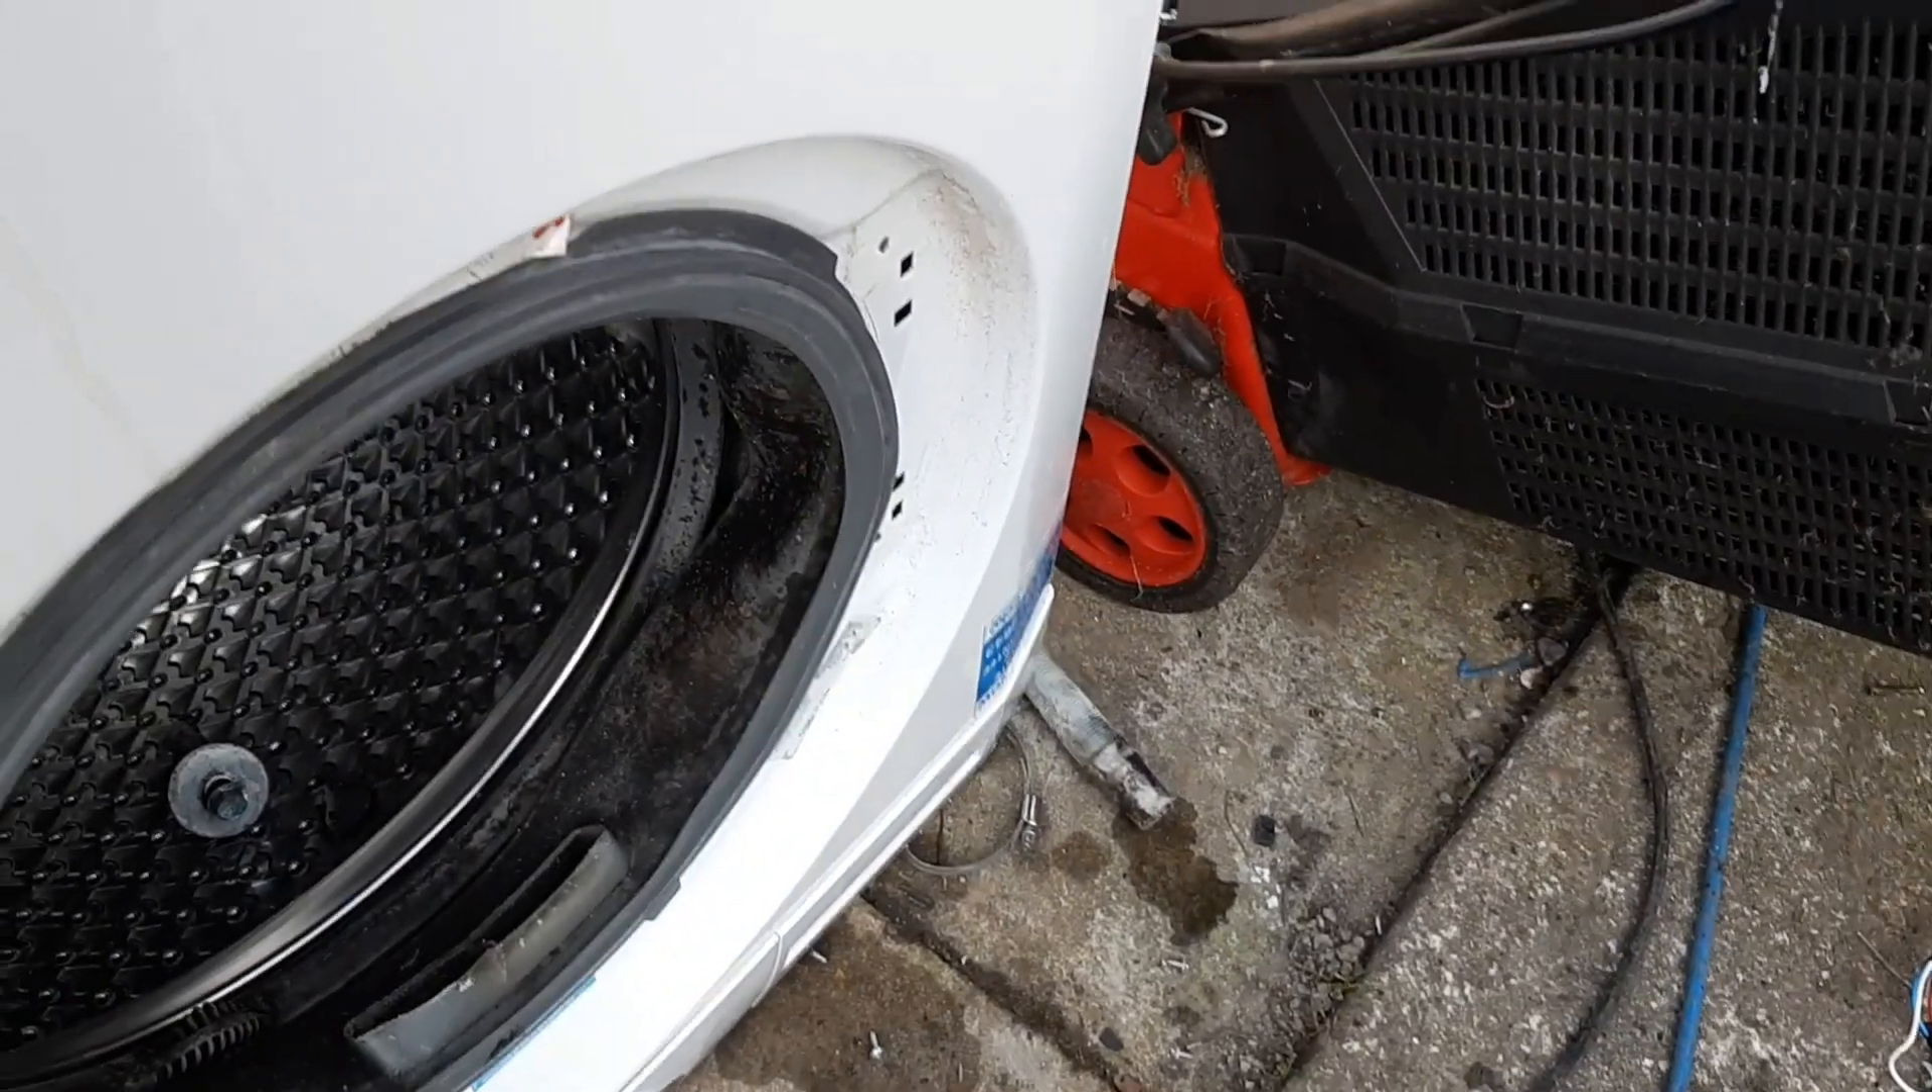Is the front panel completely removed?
No.